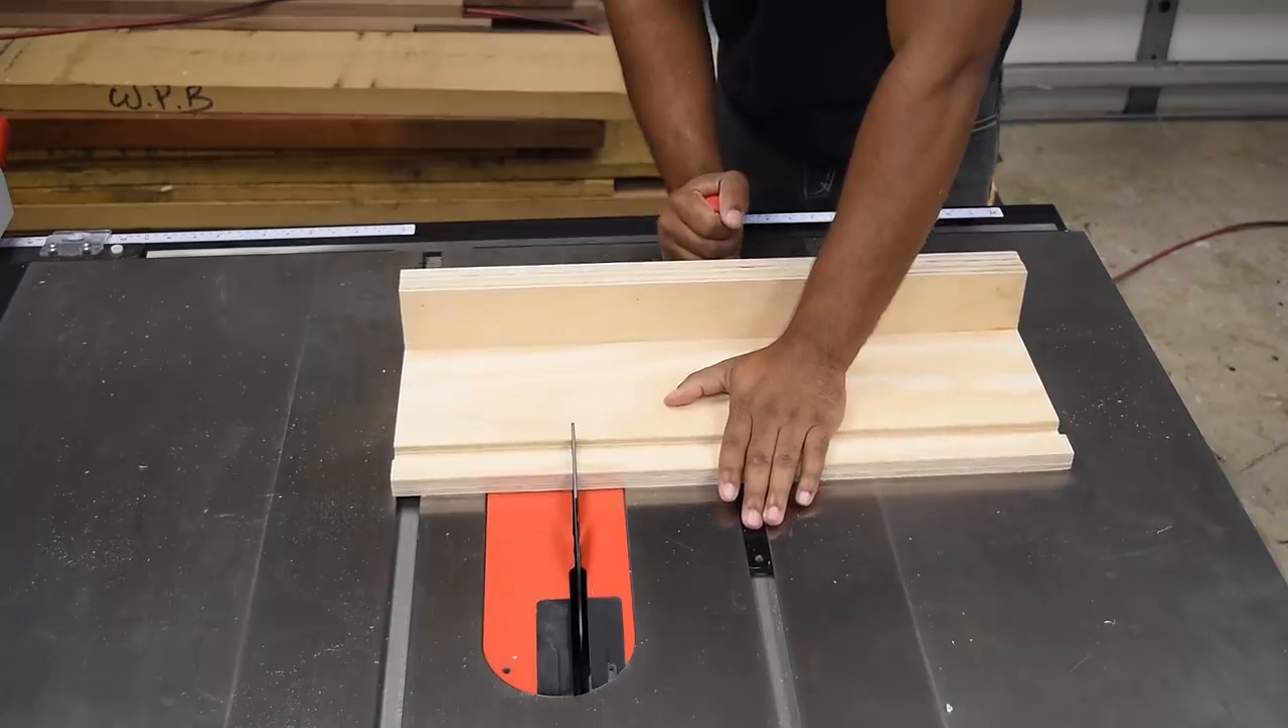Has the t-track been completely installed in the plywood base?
No.